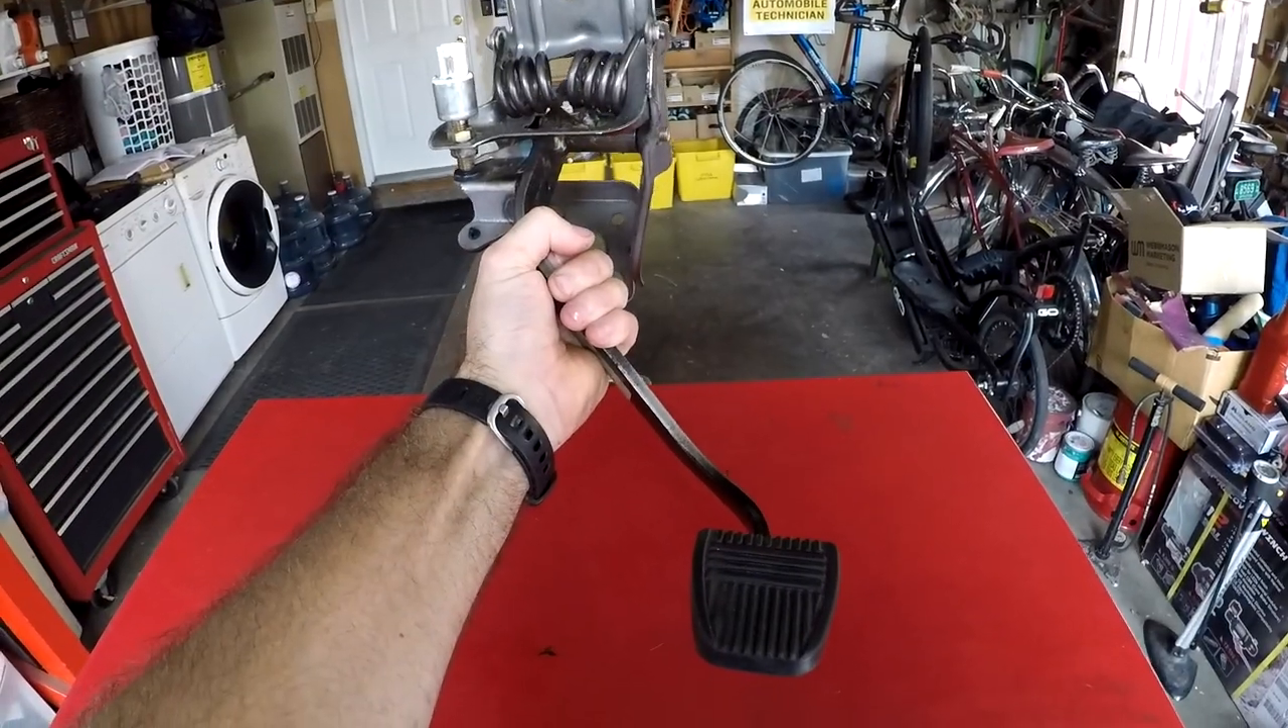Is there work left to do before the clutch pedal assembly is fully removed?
No.